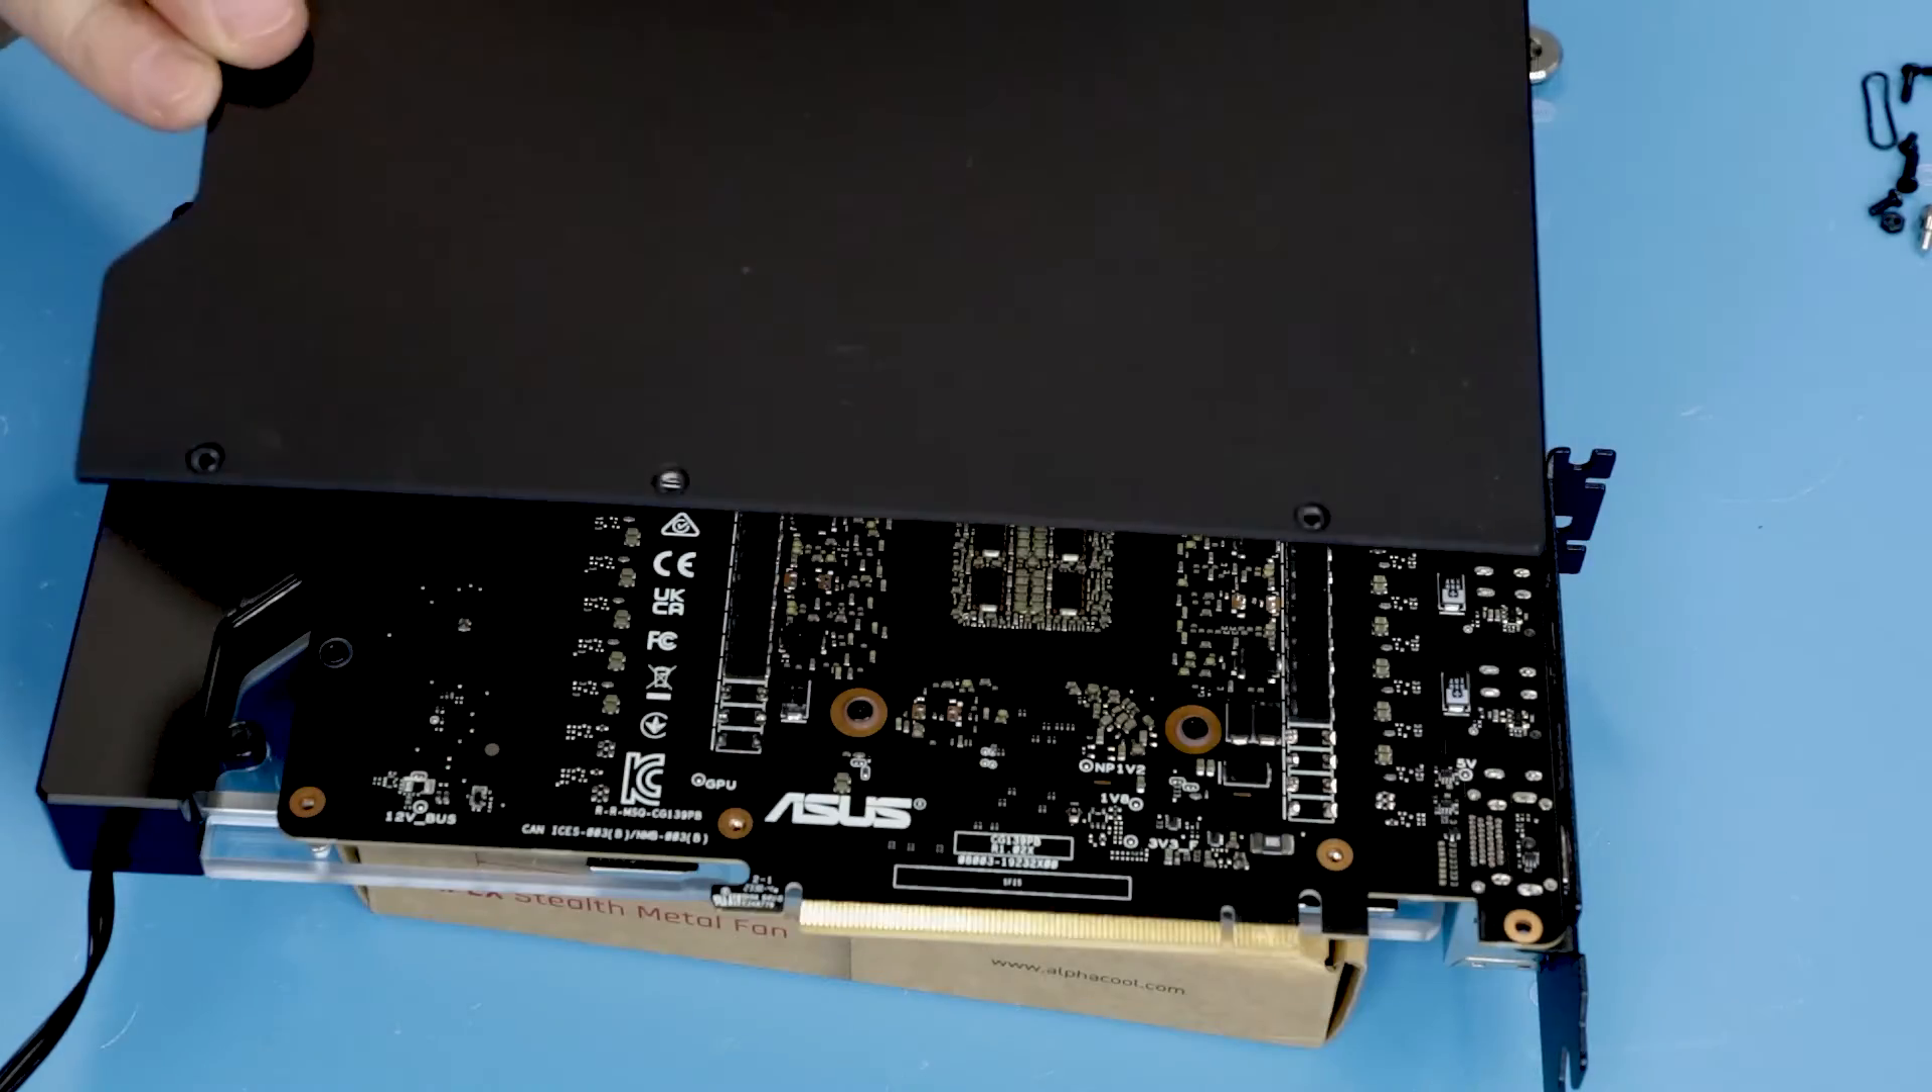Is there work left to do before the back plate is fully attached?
Yes.